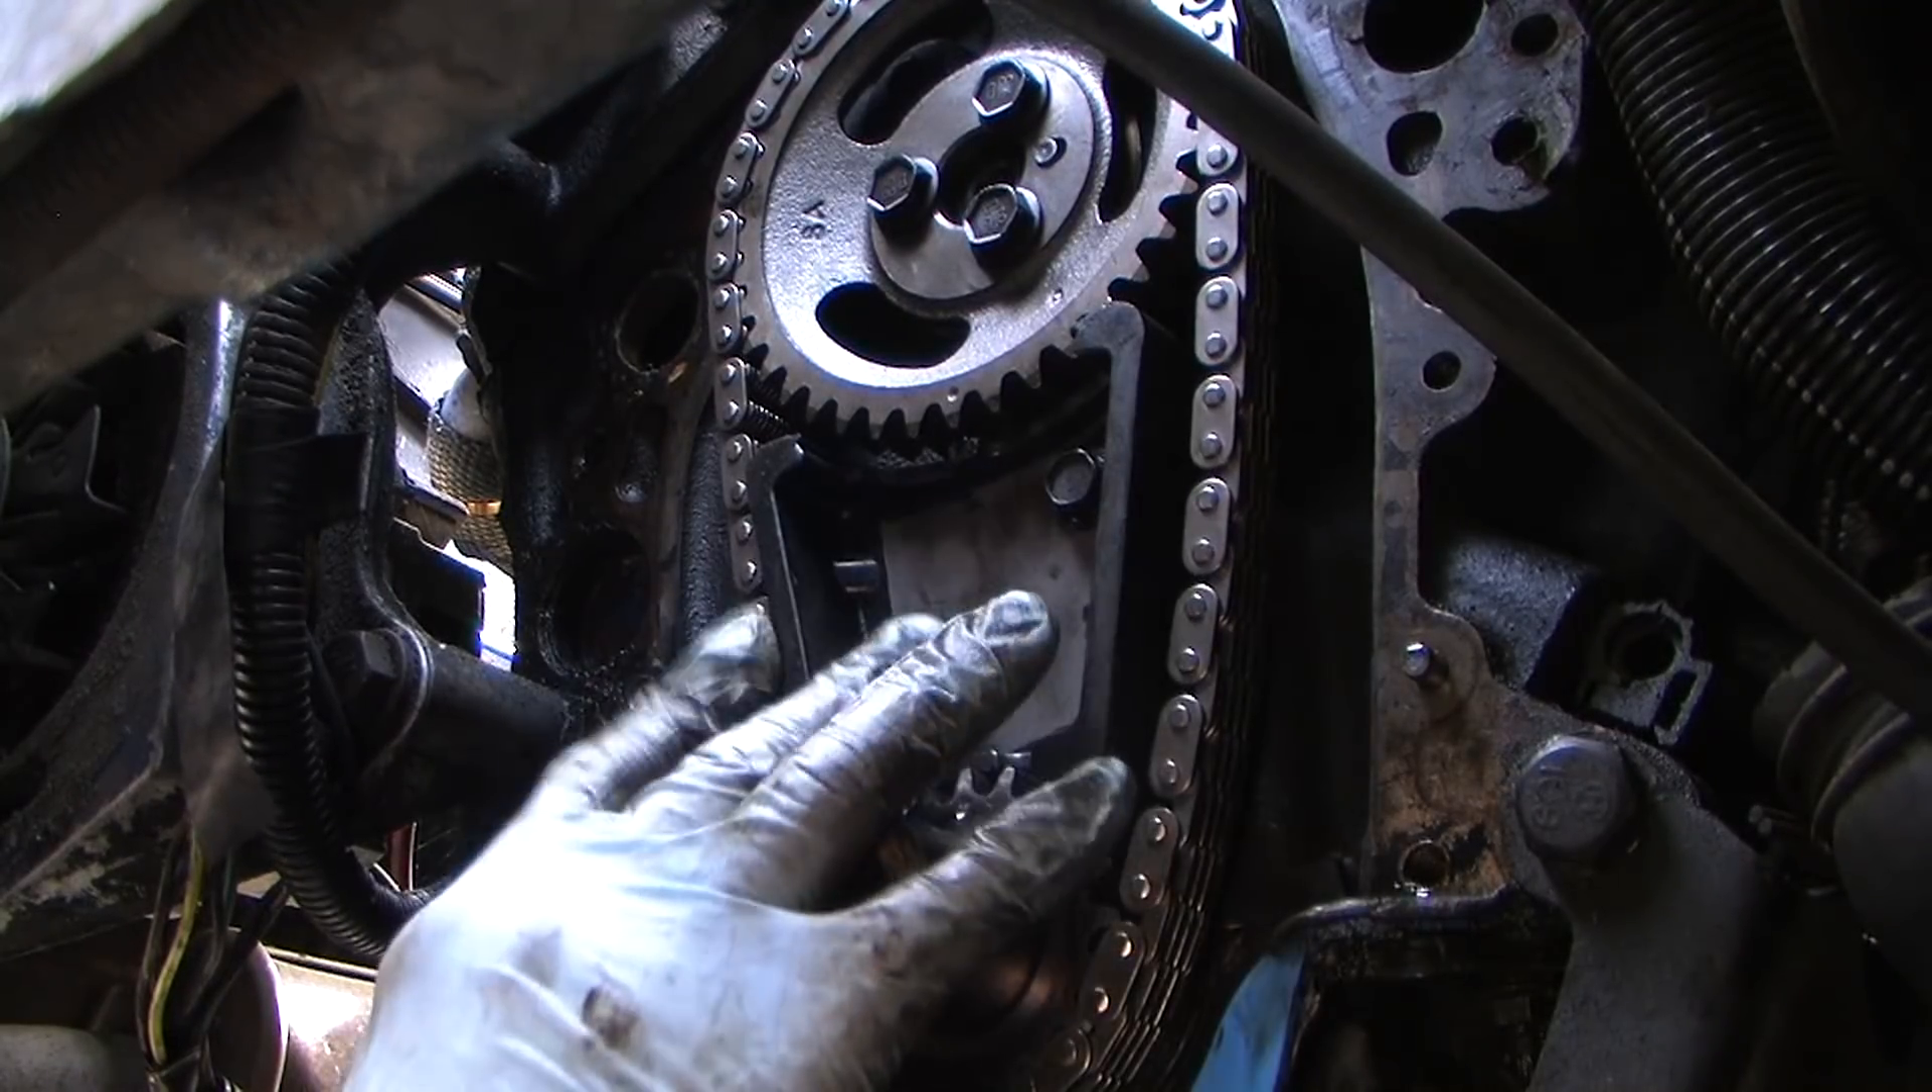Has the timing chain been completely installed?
Yes.